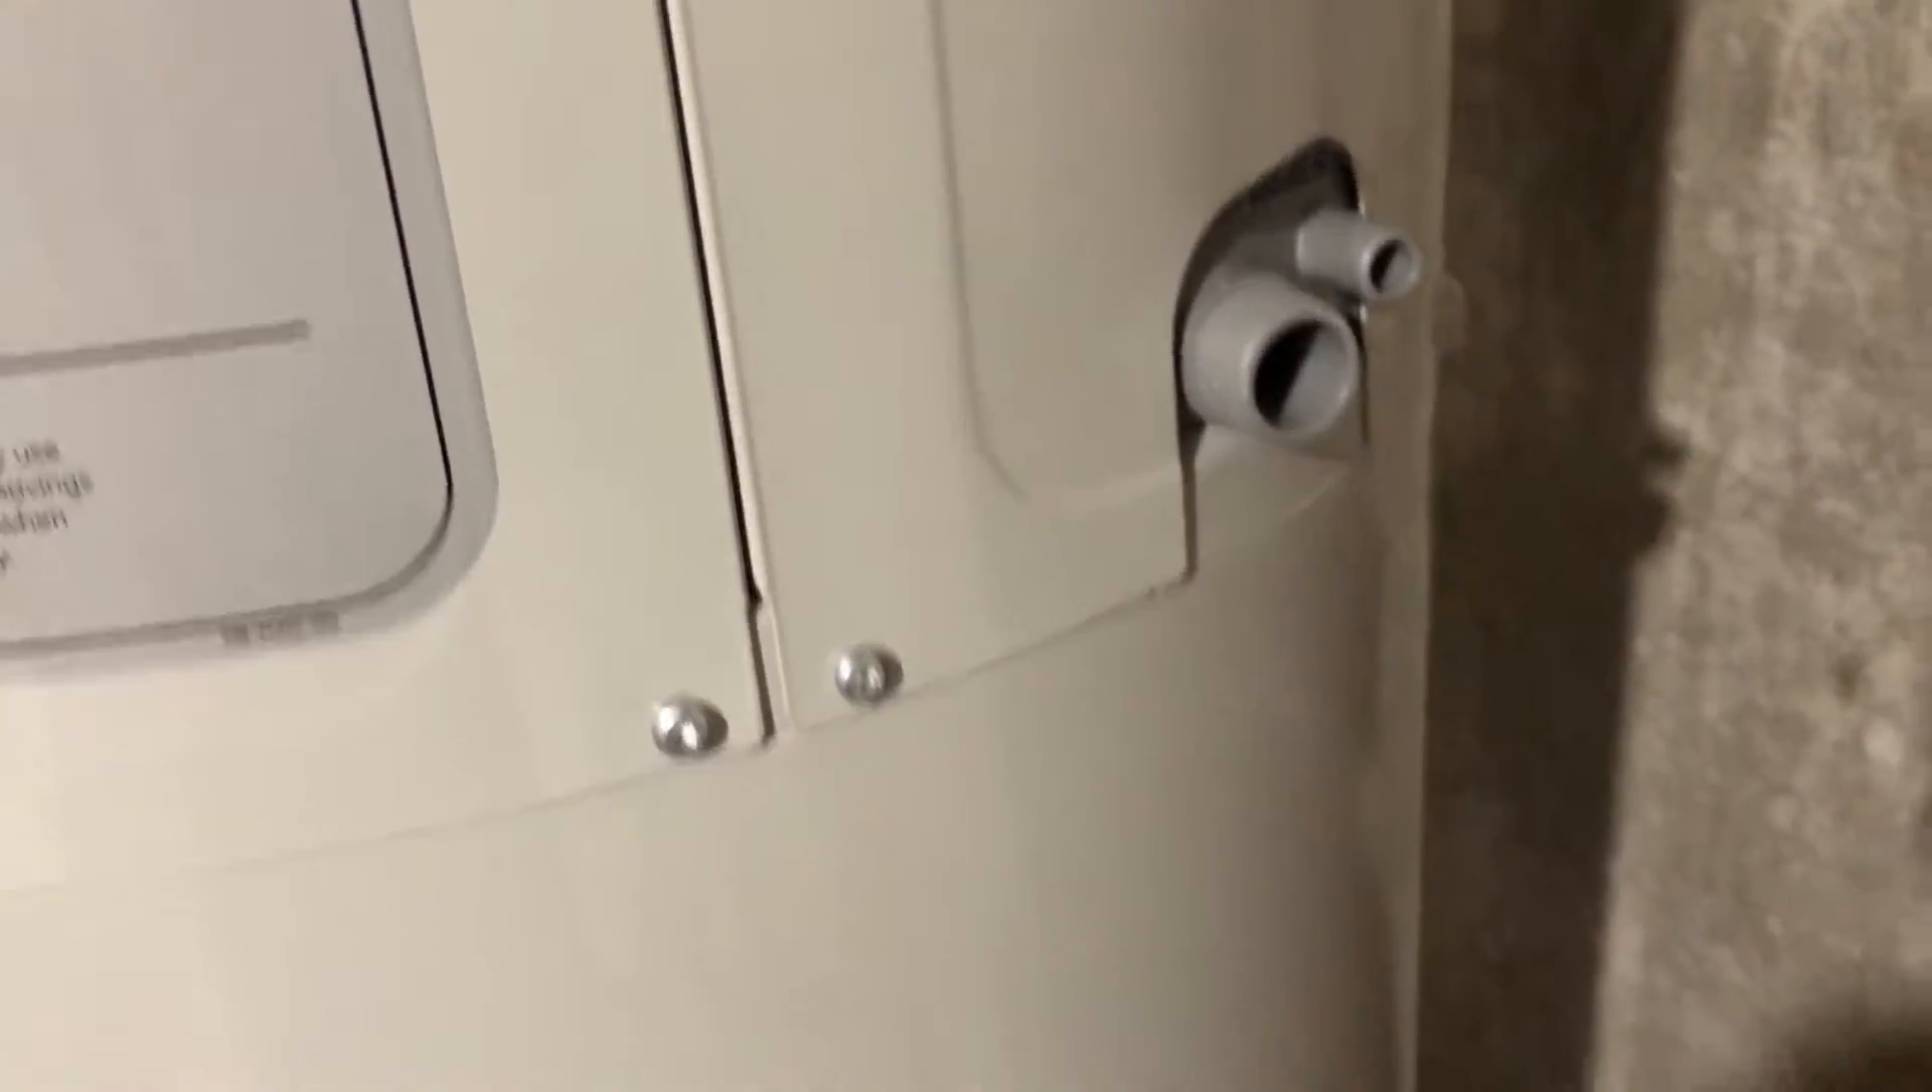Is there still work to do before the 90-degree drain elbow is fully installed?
Yes.